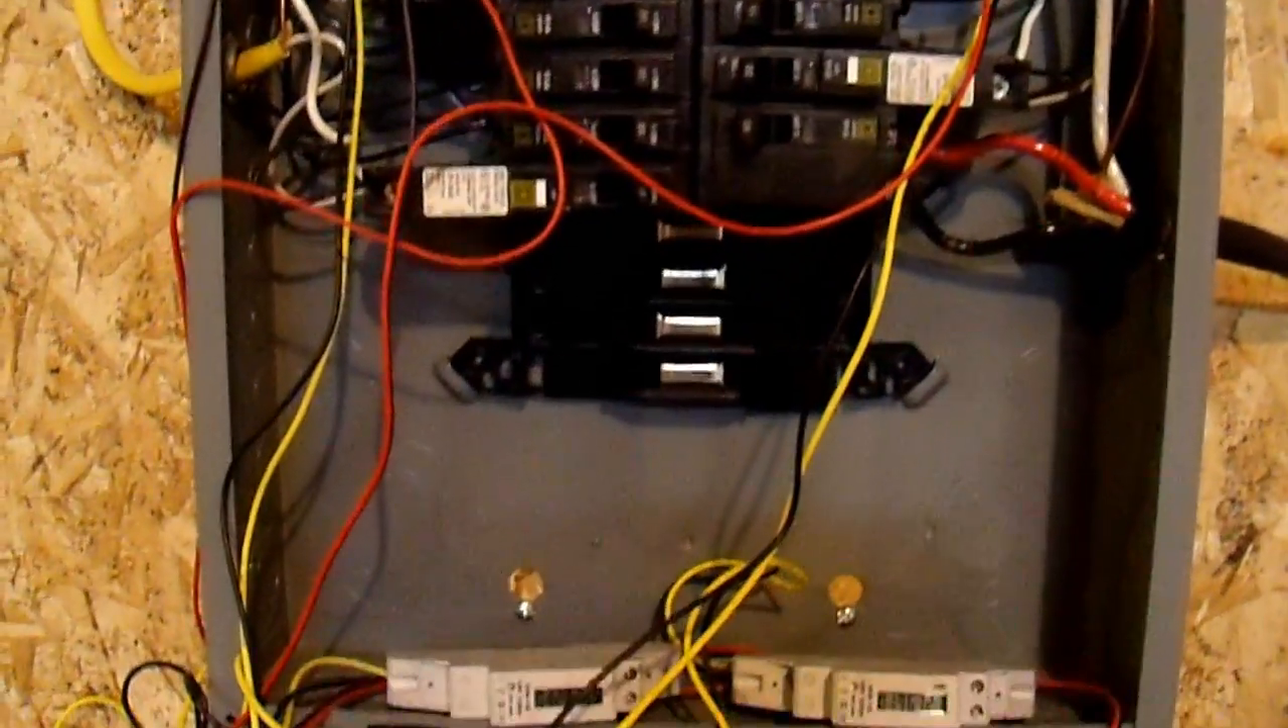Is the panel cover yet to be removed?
No.